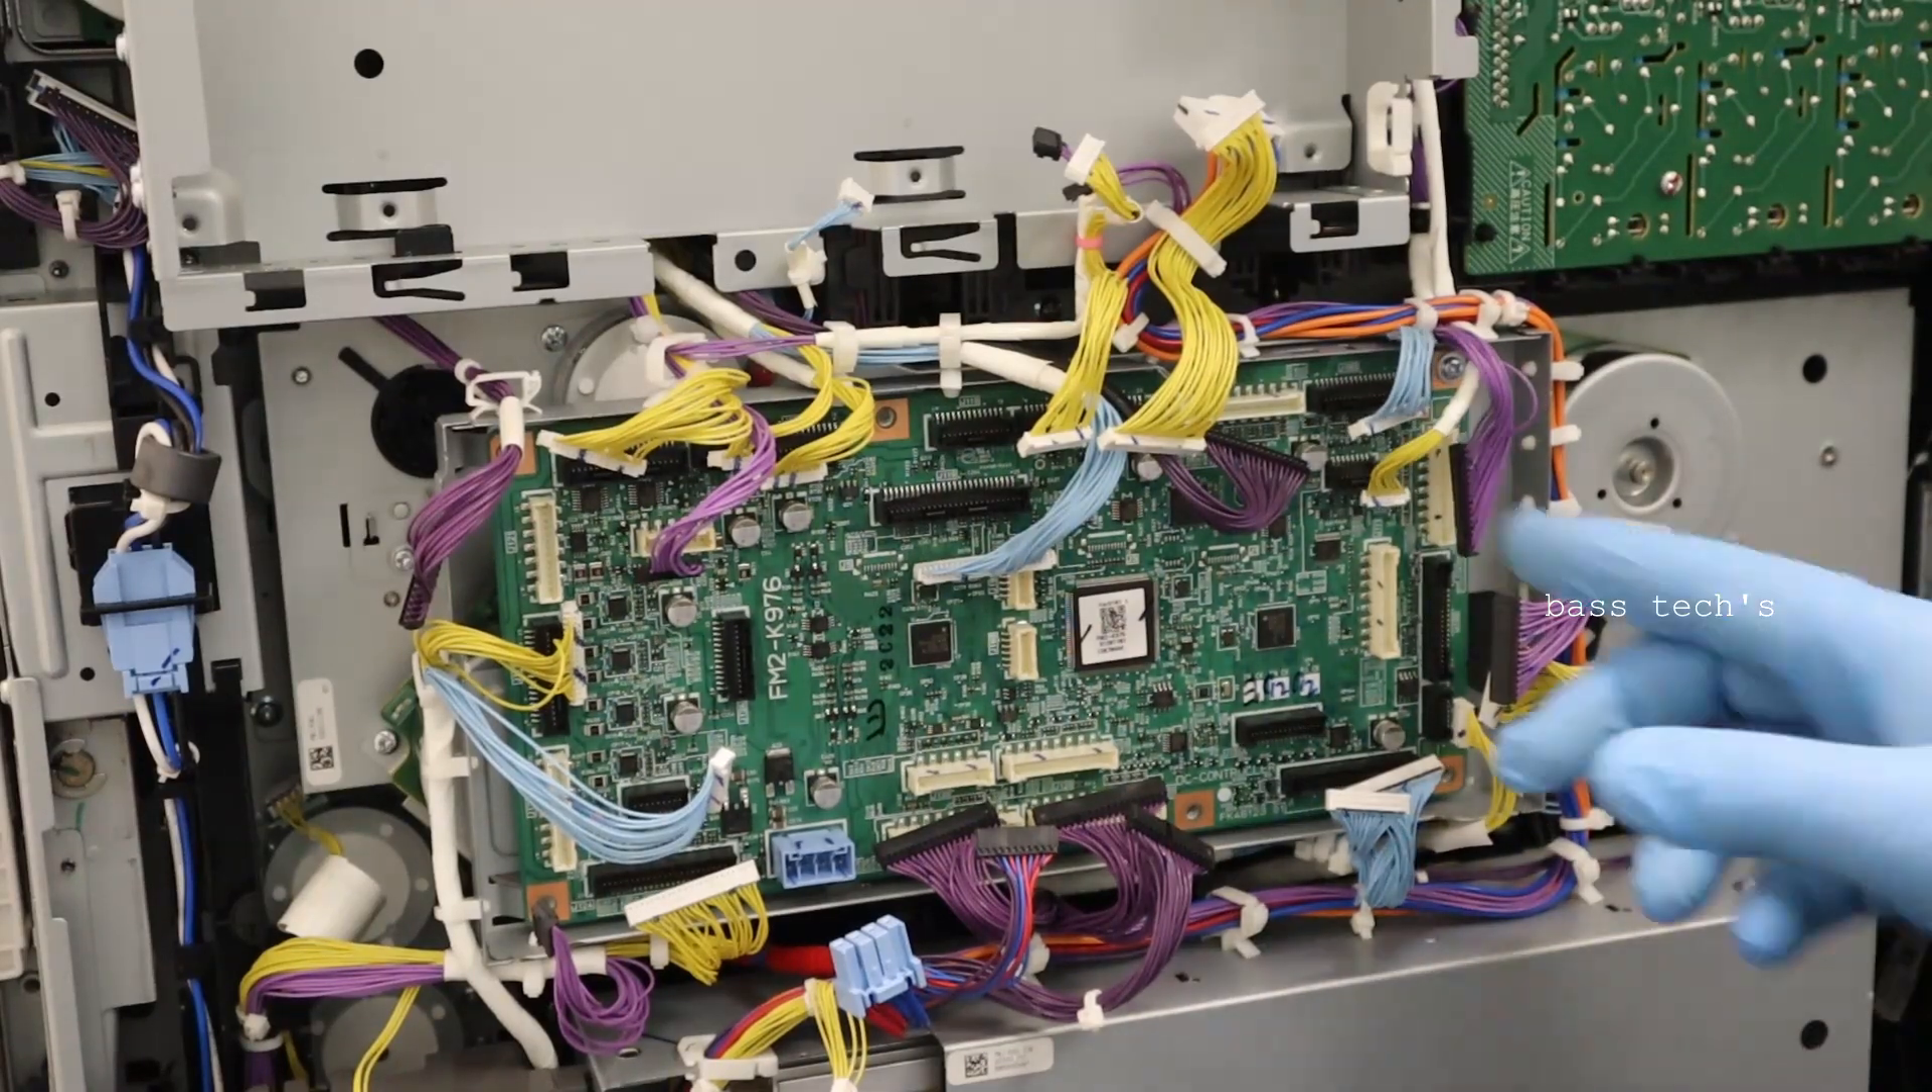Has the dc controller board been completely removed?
No.